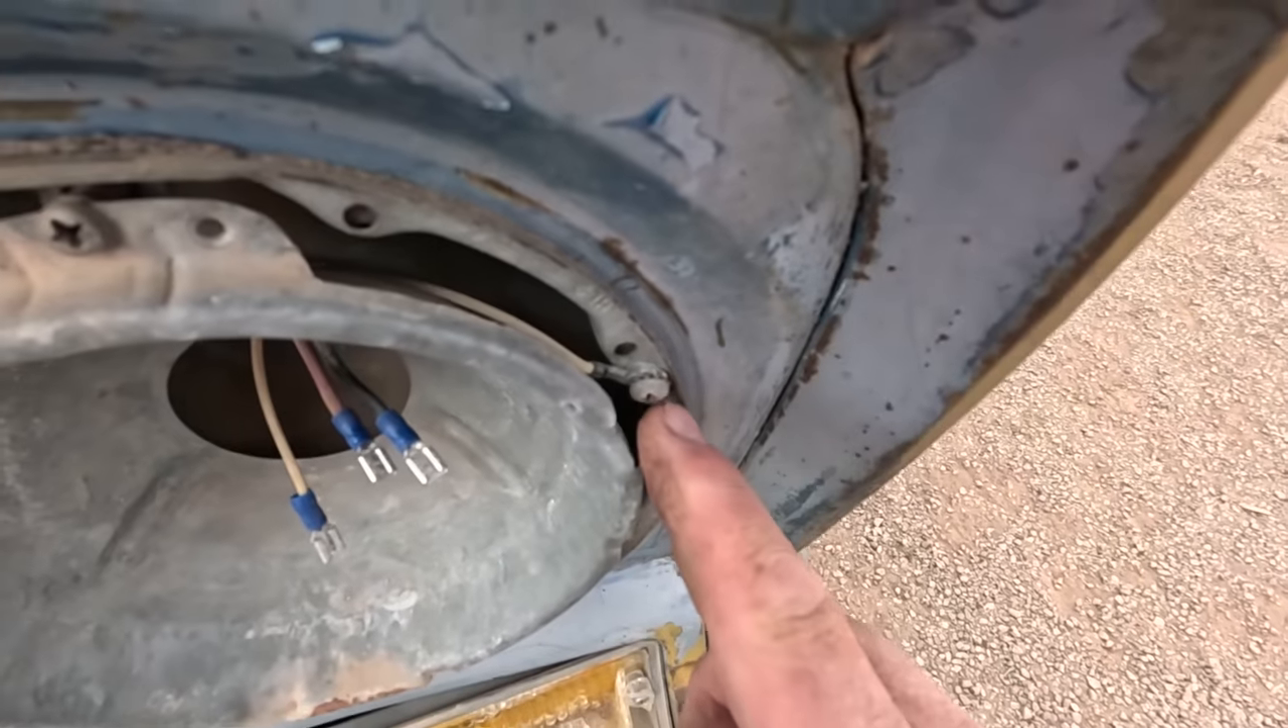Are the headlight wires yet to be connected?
Yes.